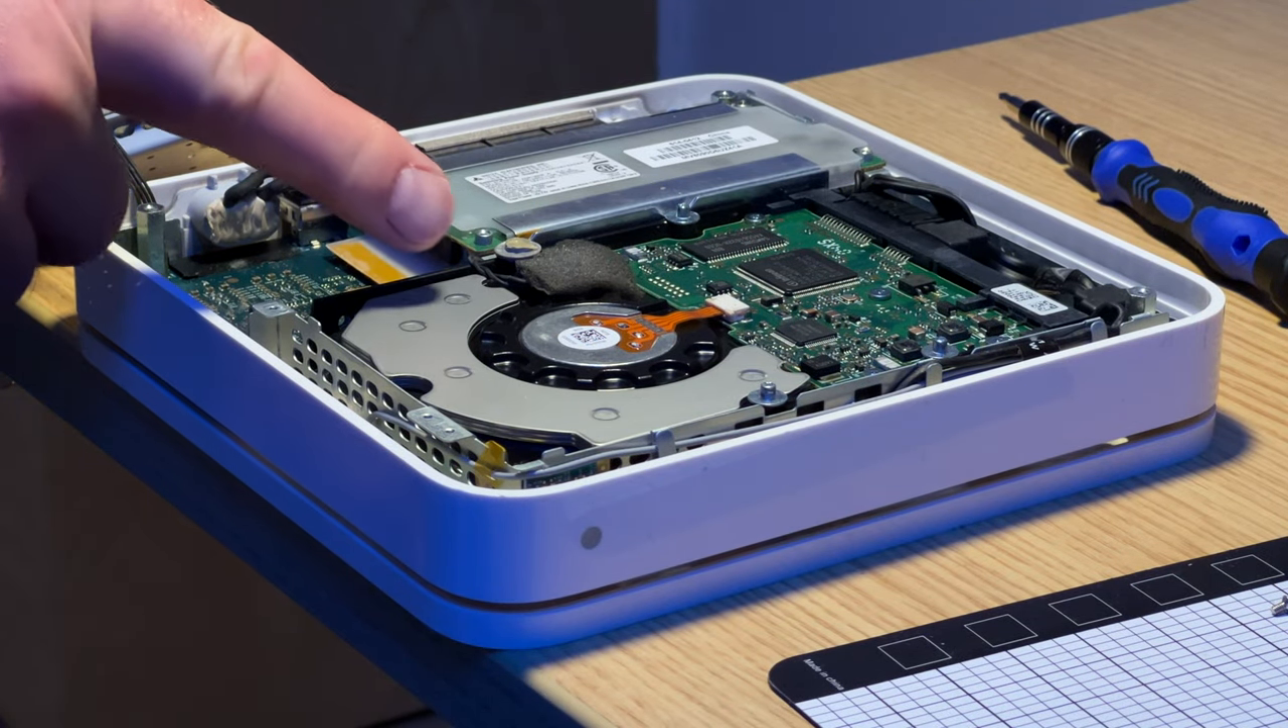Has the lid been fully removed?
Yes.